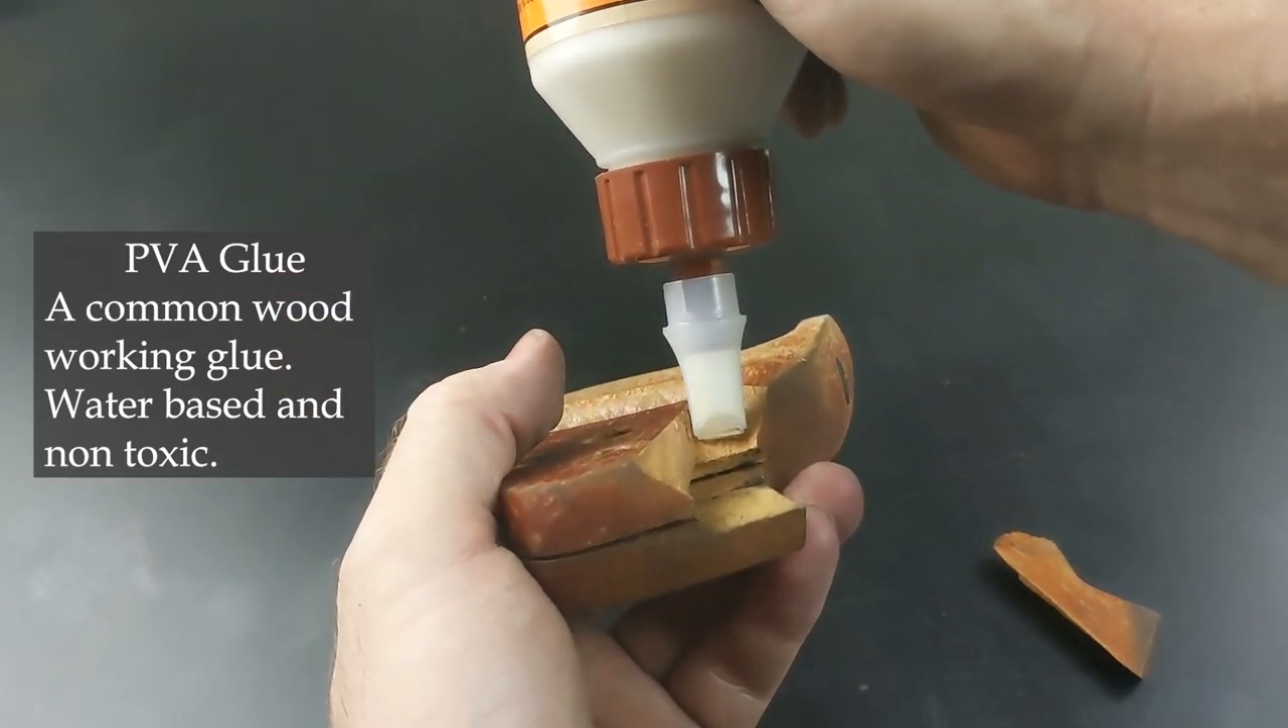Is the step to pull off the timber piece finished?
Yes.